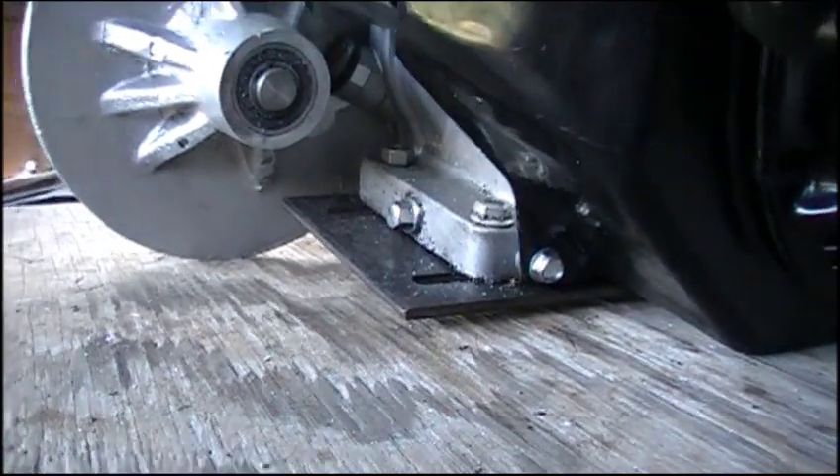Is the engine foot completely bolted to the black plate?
Yes.